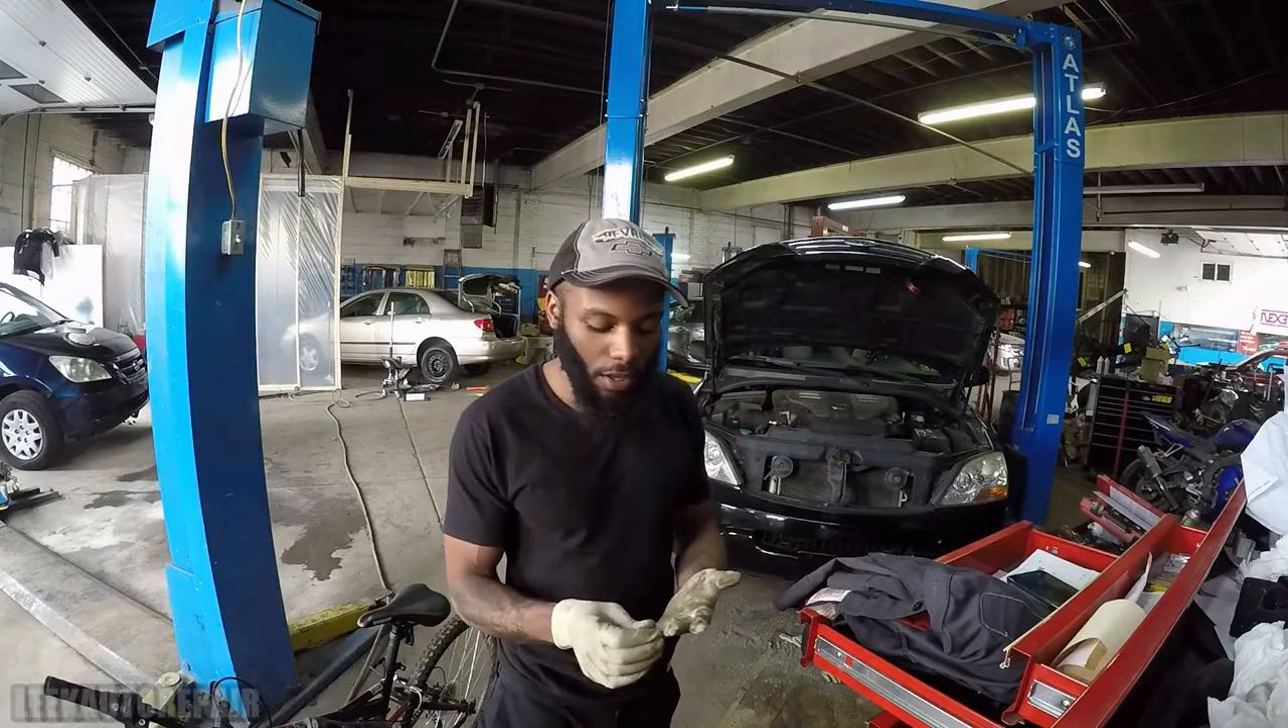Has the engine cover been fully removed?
No.